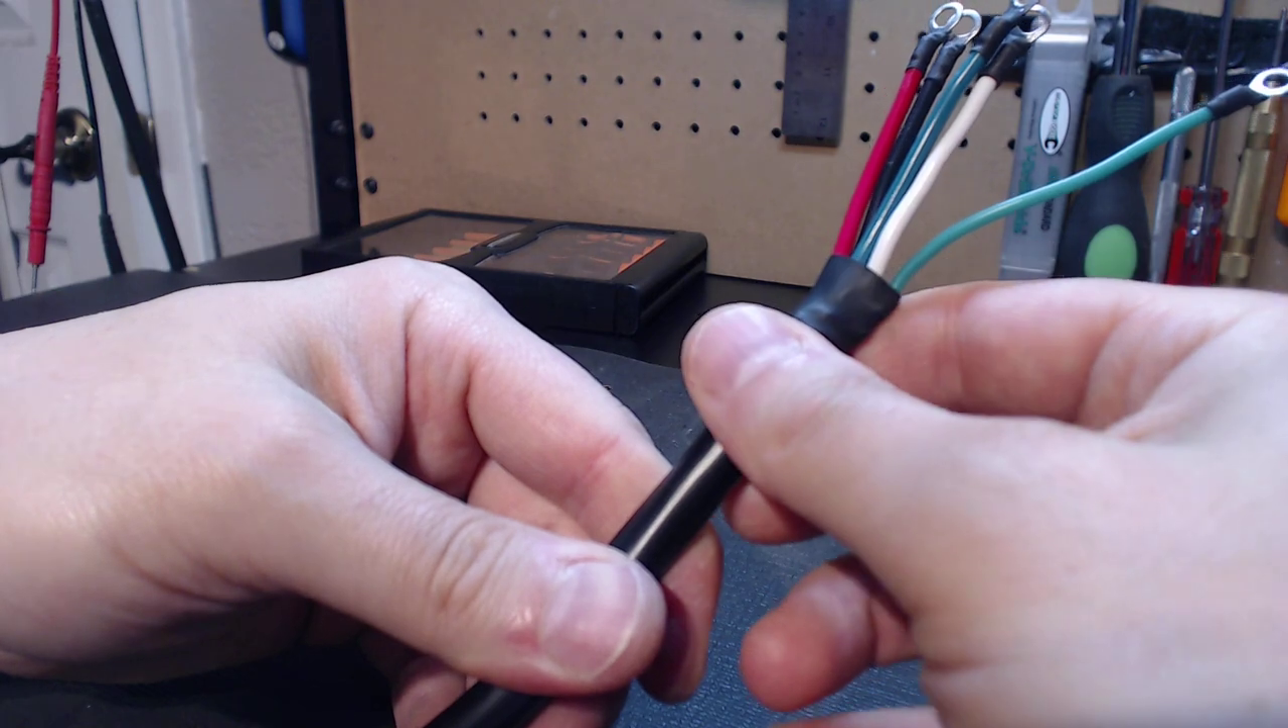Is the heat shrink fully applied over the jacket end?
Yes.